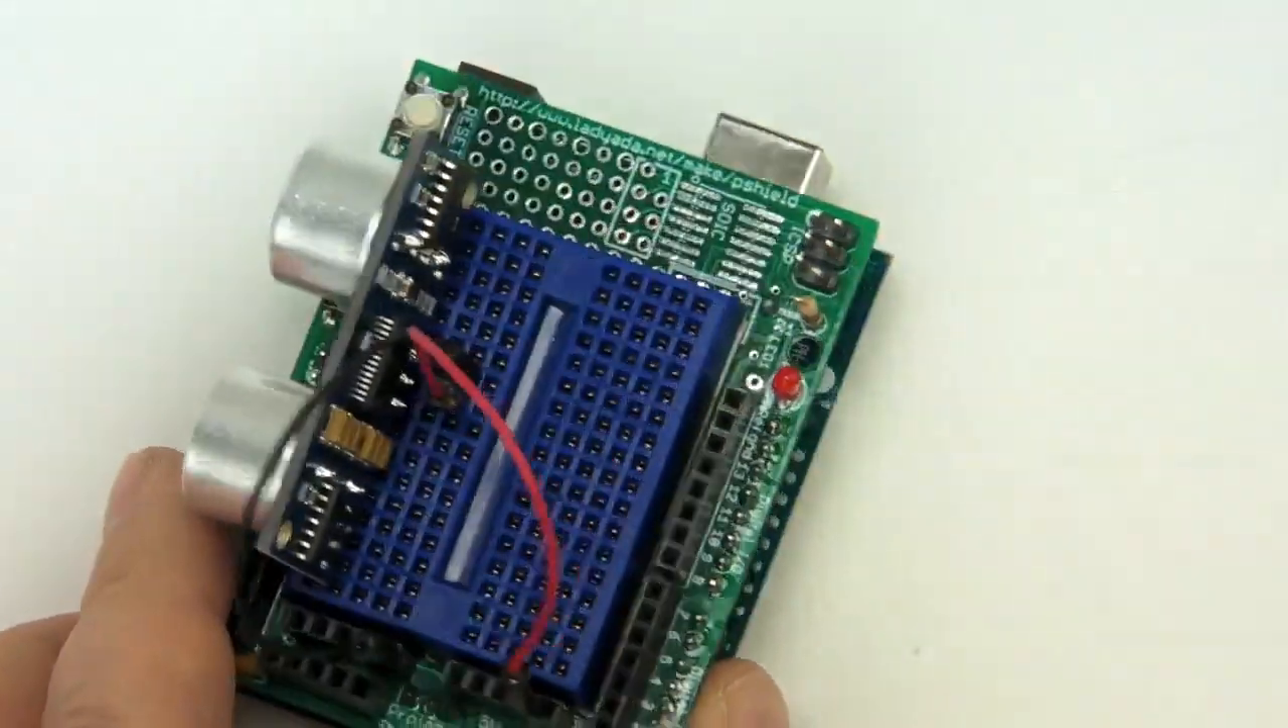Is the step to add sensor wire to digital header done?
No.